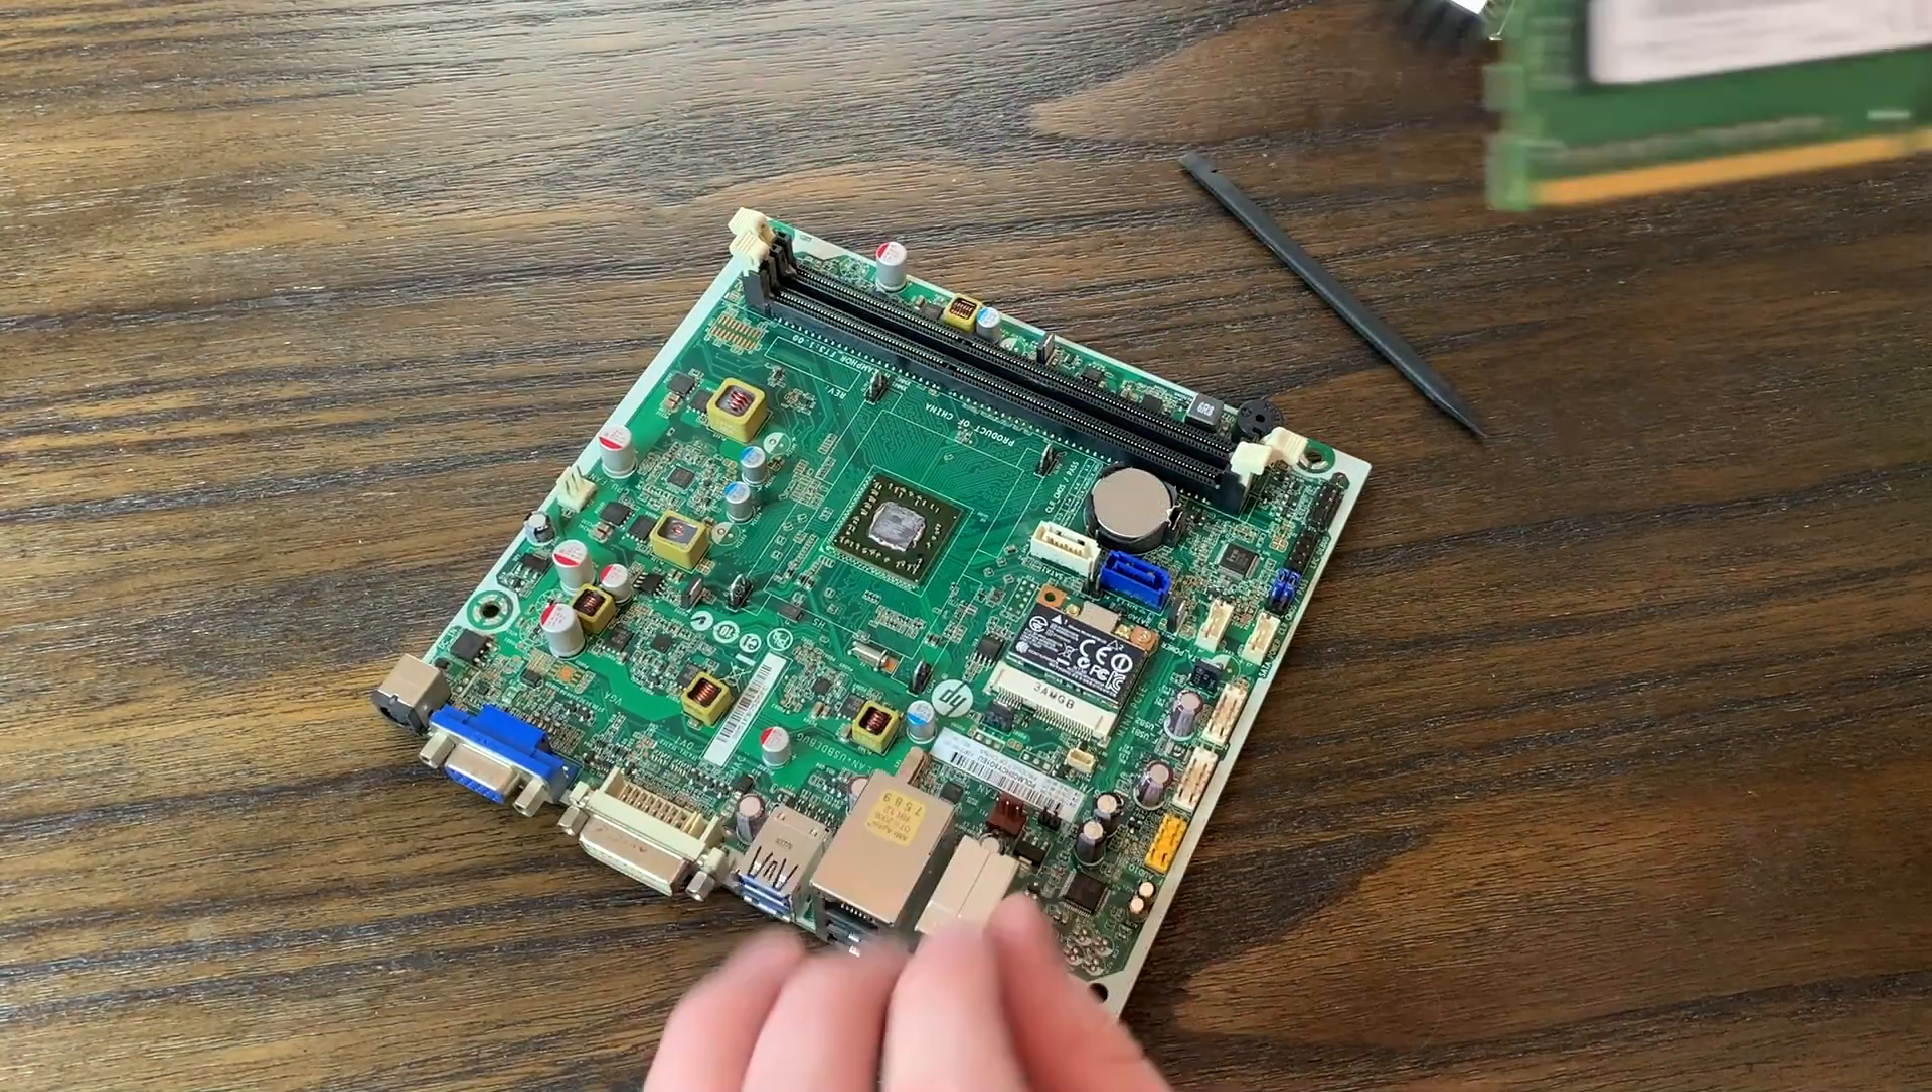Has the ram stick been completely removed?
Yes.